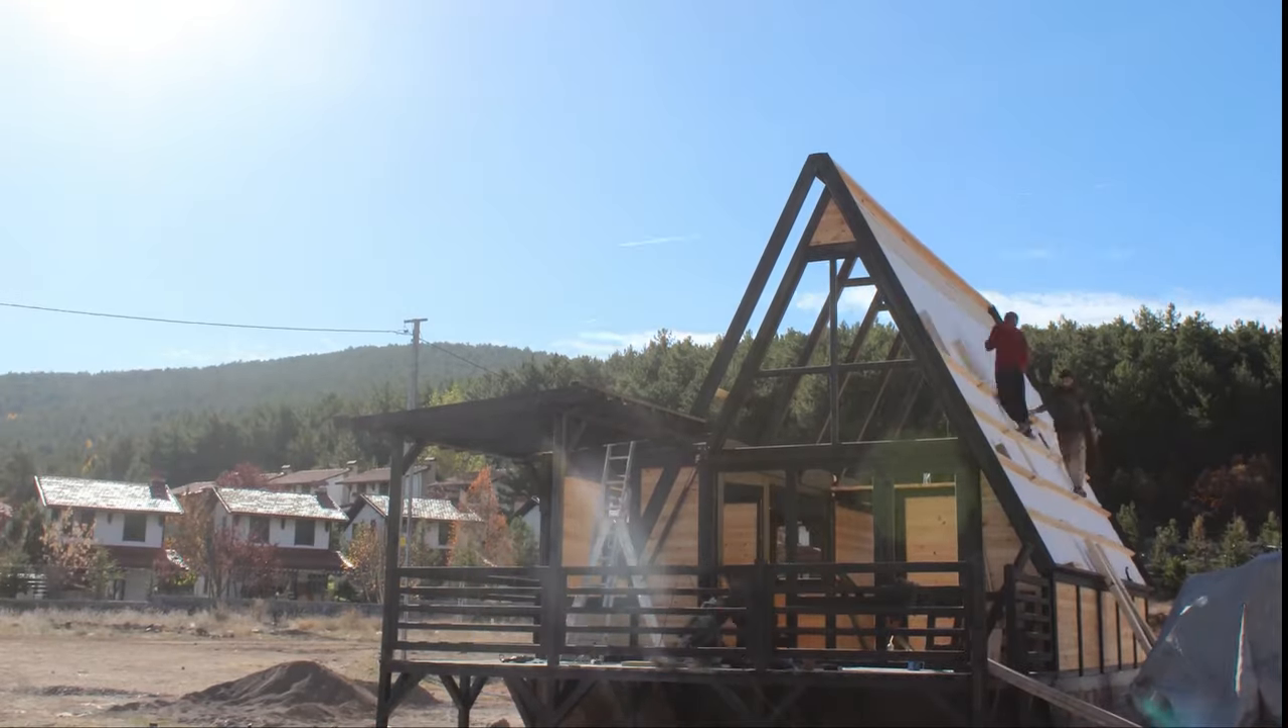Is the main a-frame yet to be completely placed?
No.